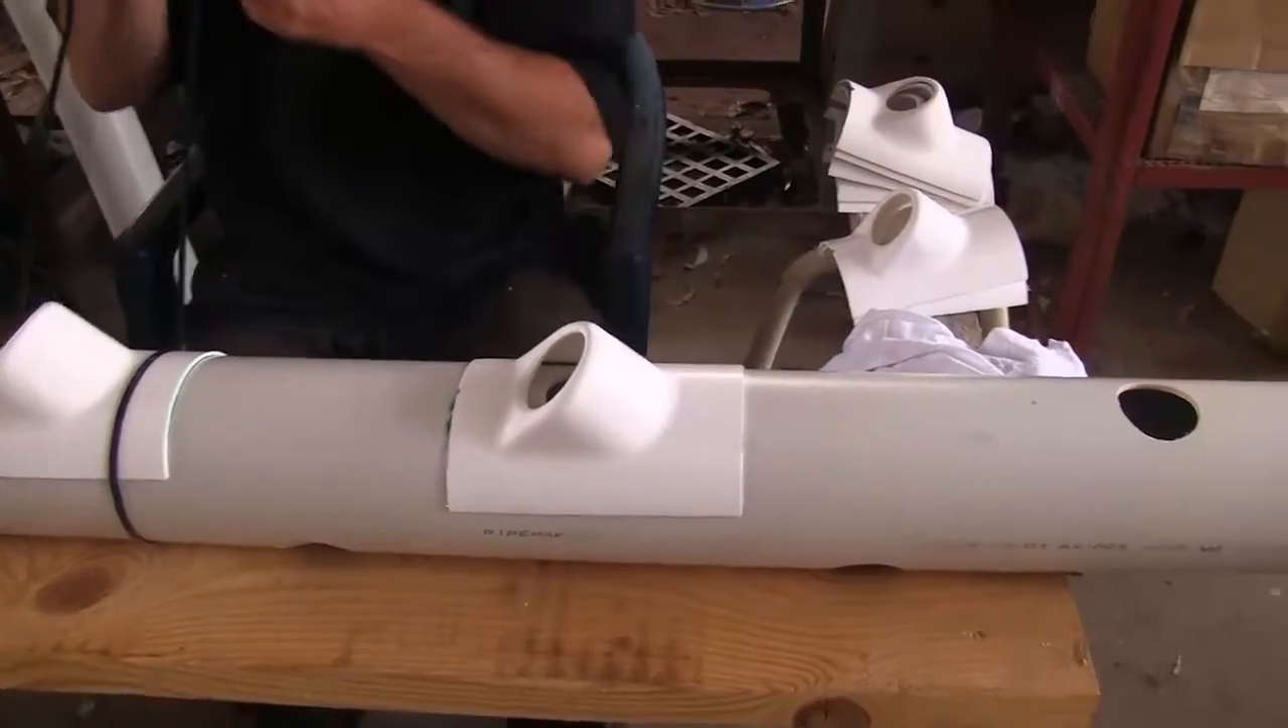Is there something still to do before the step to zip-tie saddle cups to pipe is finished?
Yes.